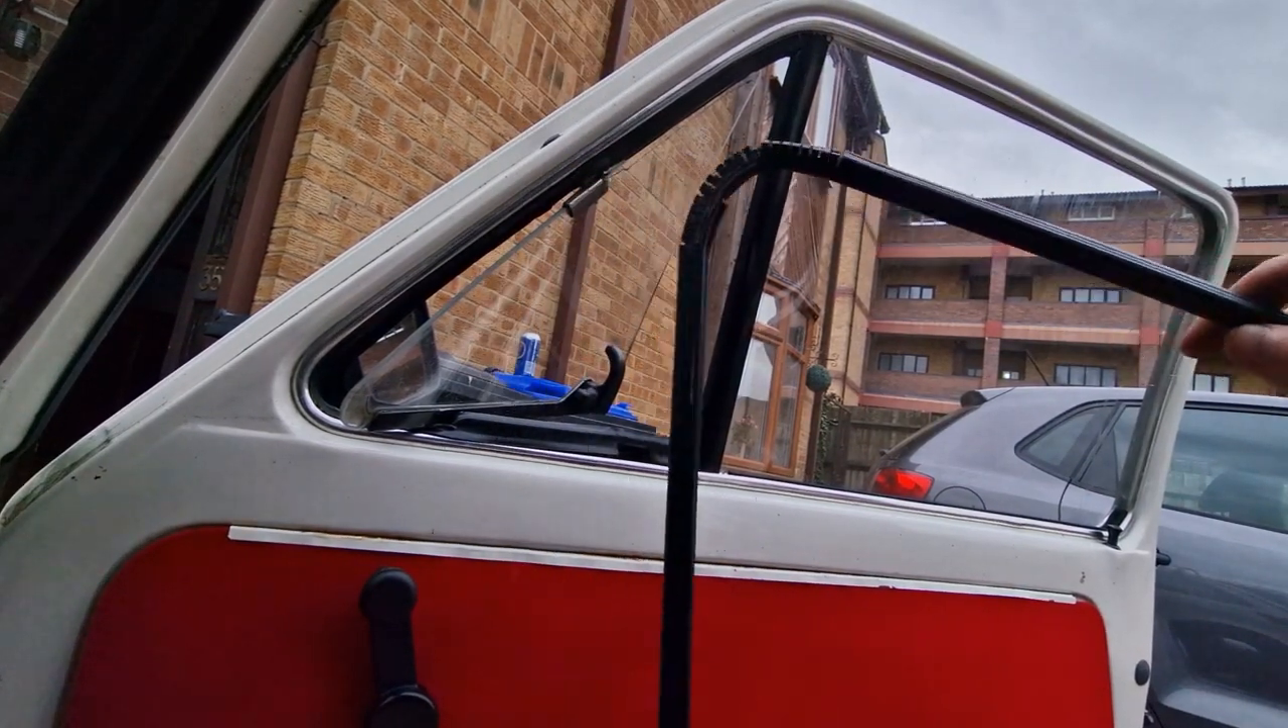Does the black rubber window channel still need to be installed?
Yes.